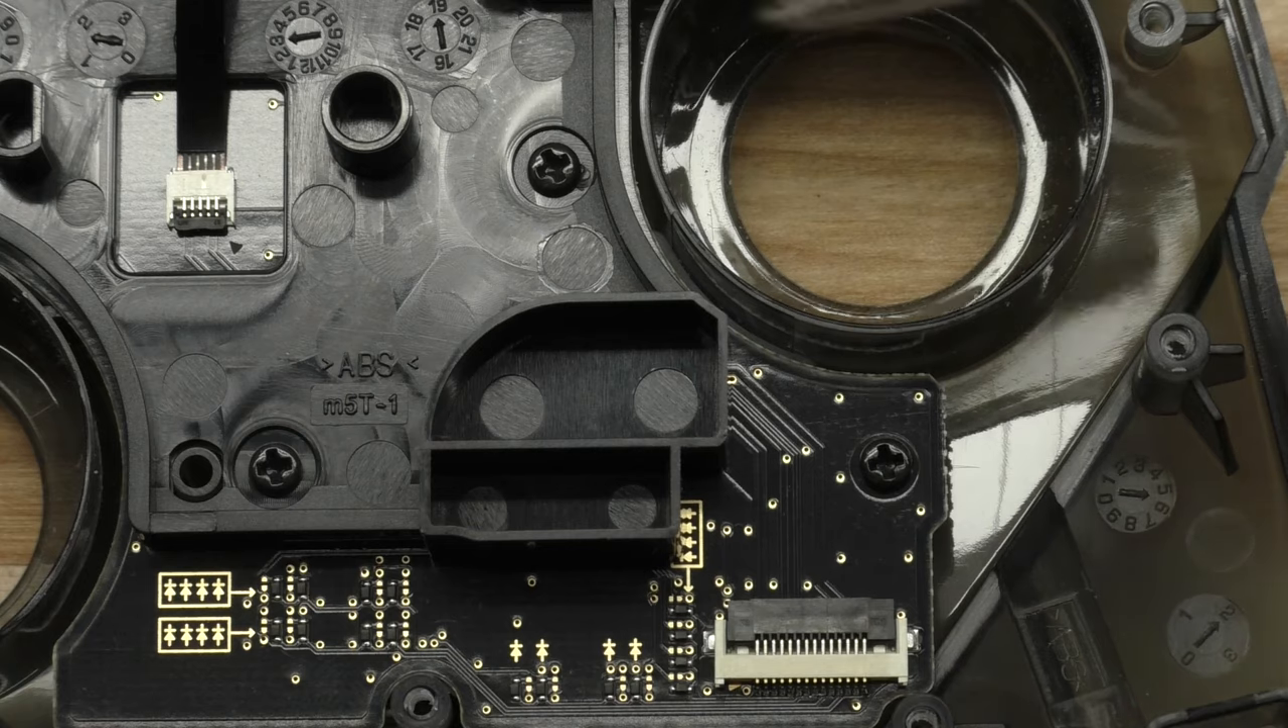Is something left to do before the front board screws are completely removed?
Yes.